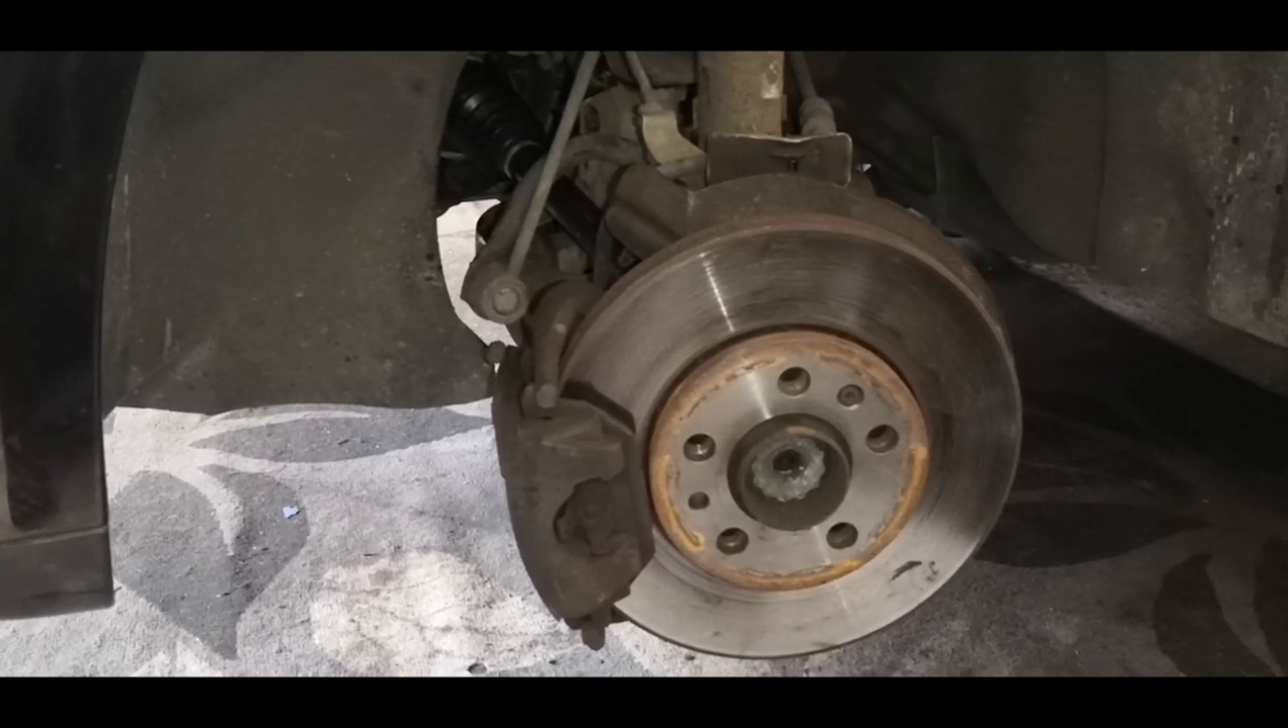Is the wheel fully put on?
No.